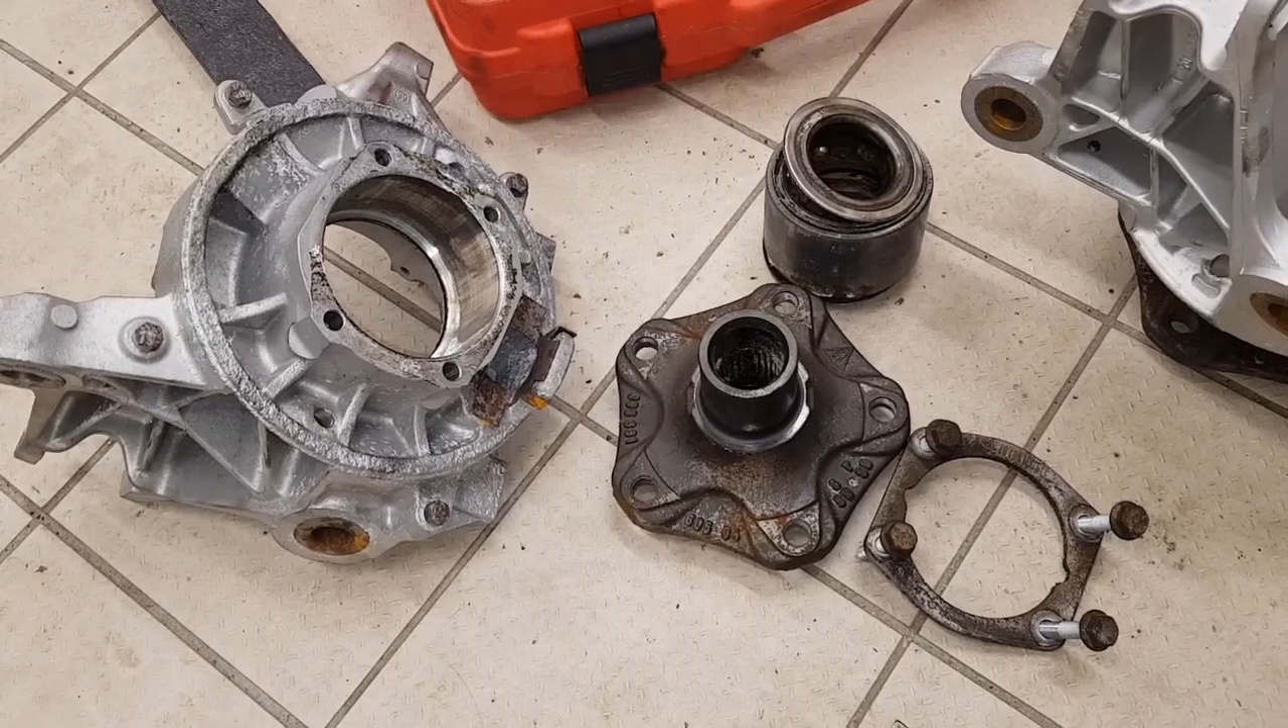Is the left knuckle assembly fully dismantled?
Yes.